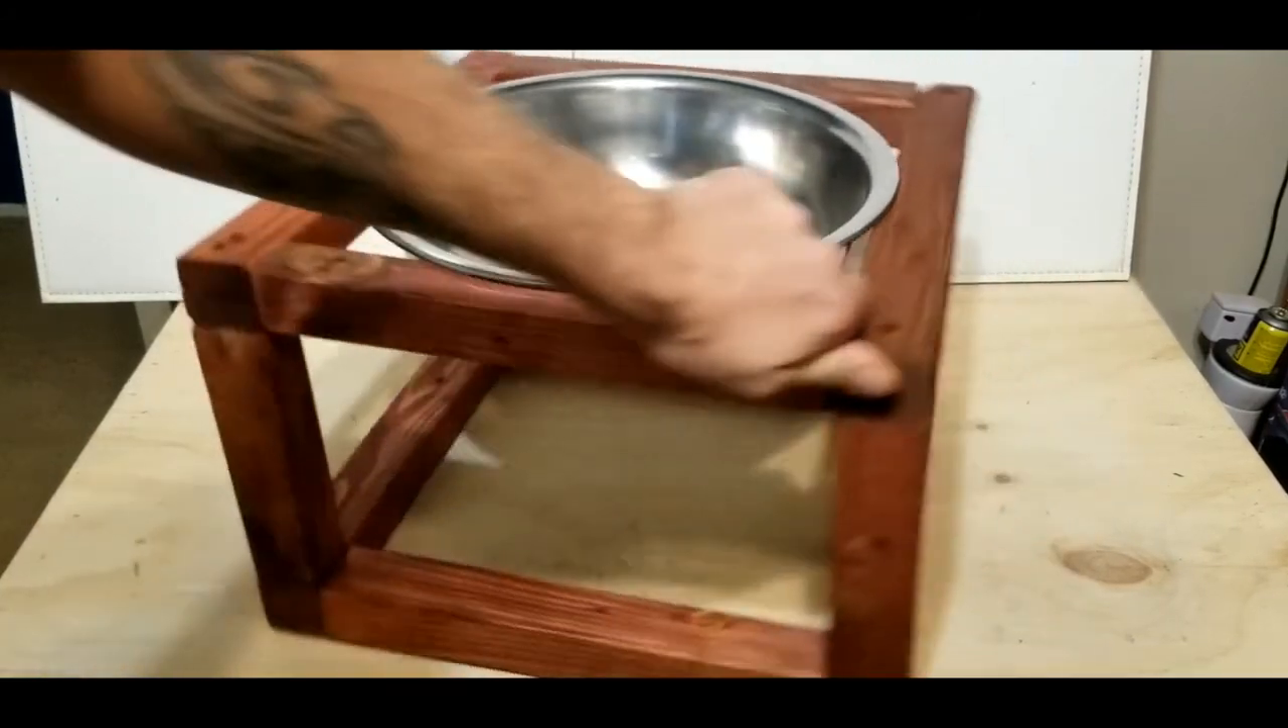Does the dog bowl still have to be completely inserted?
No.